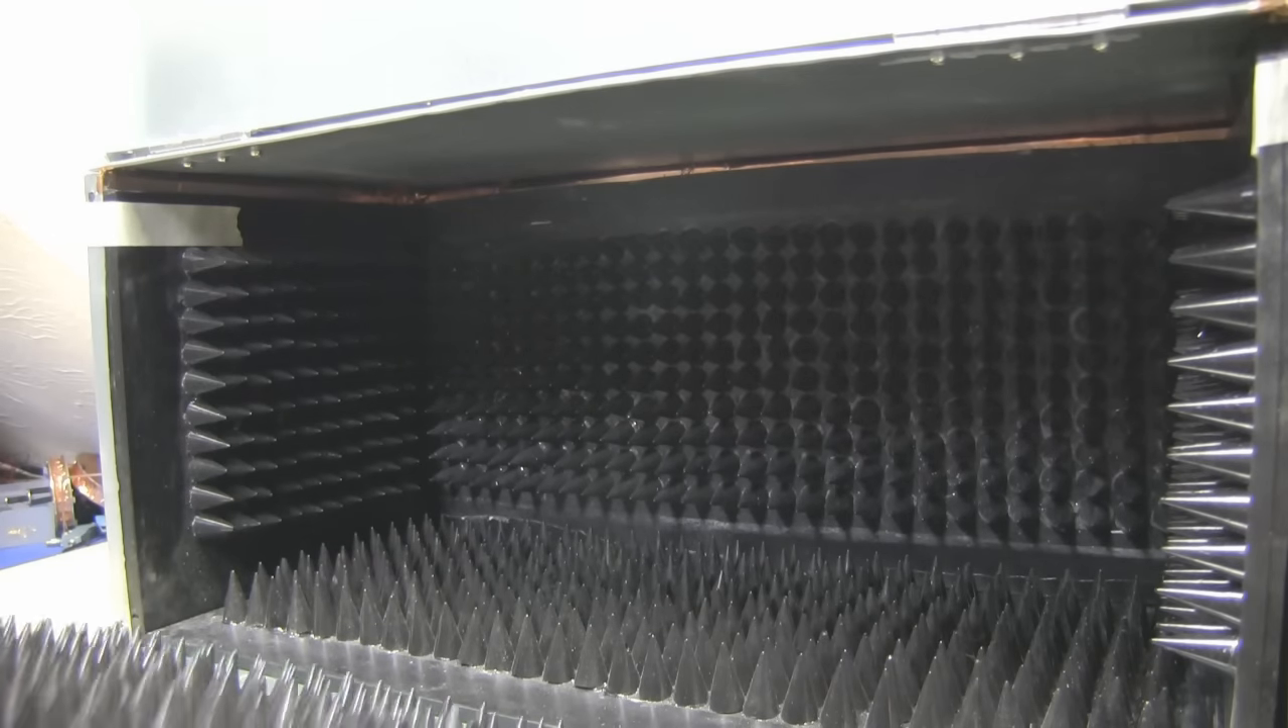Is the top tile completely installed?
No.